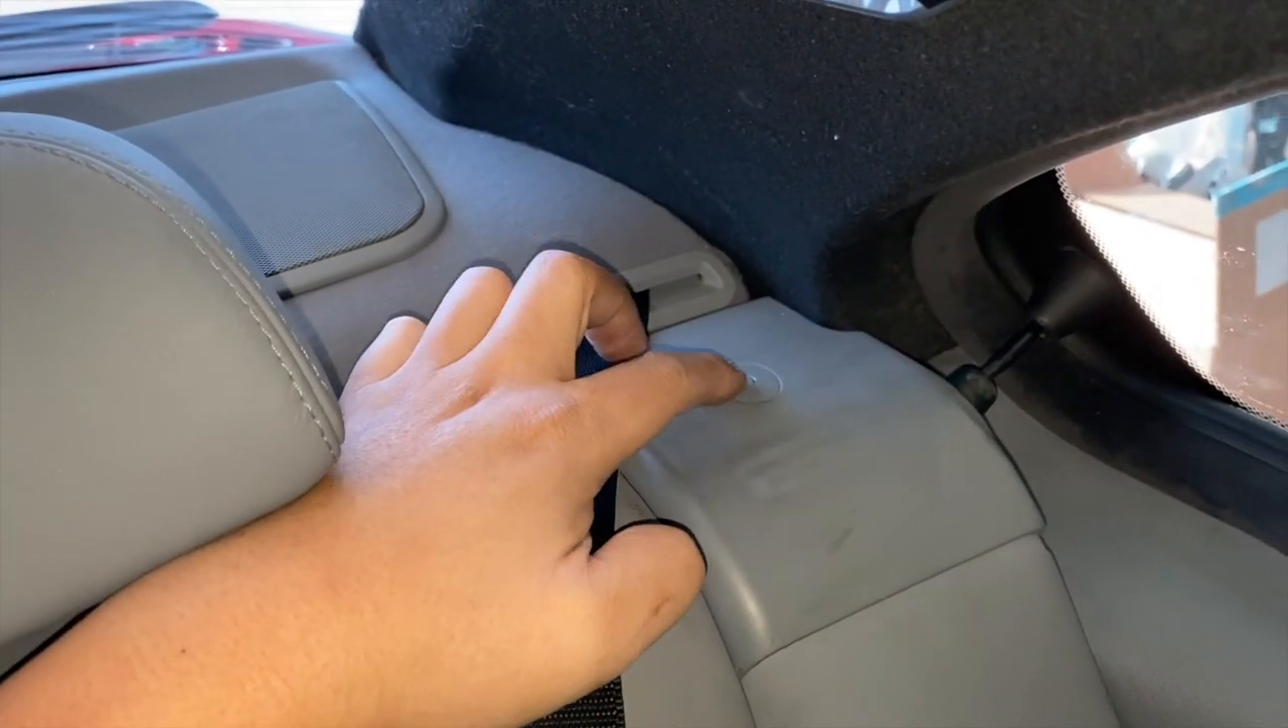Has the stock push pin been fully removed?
No.